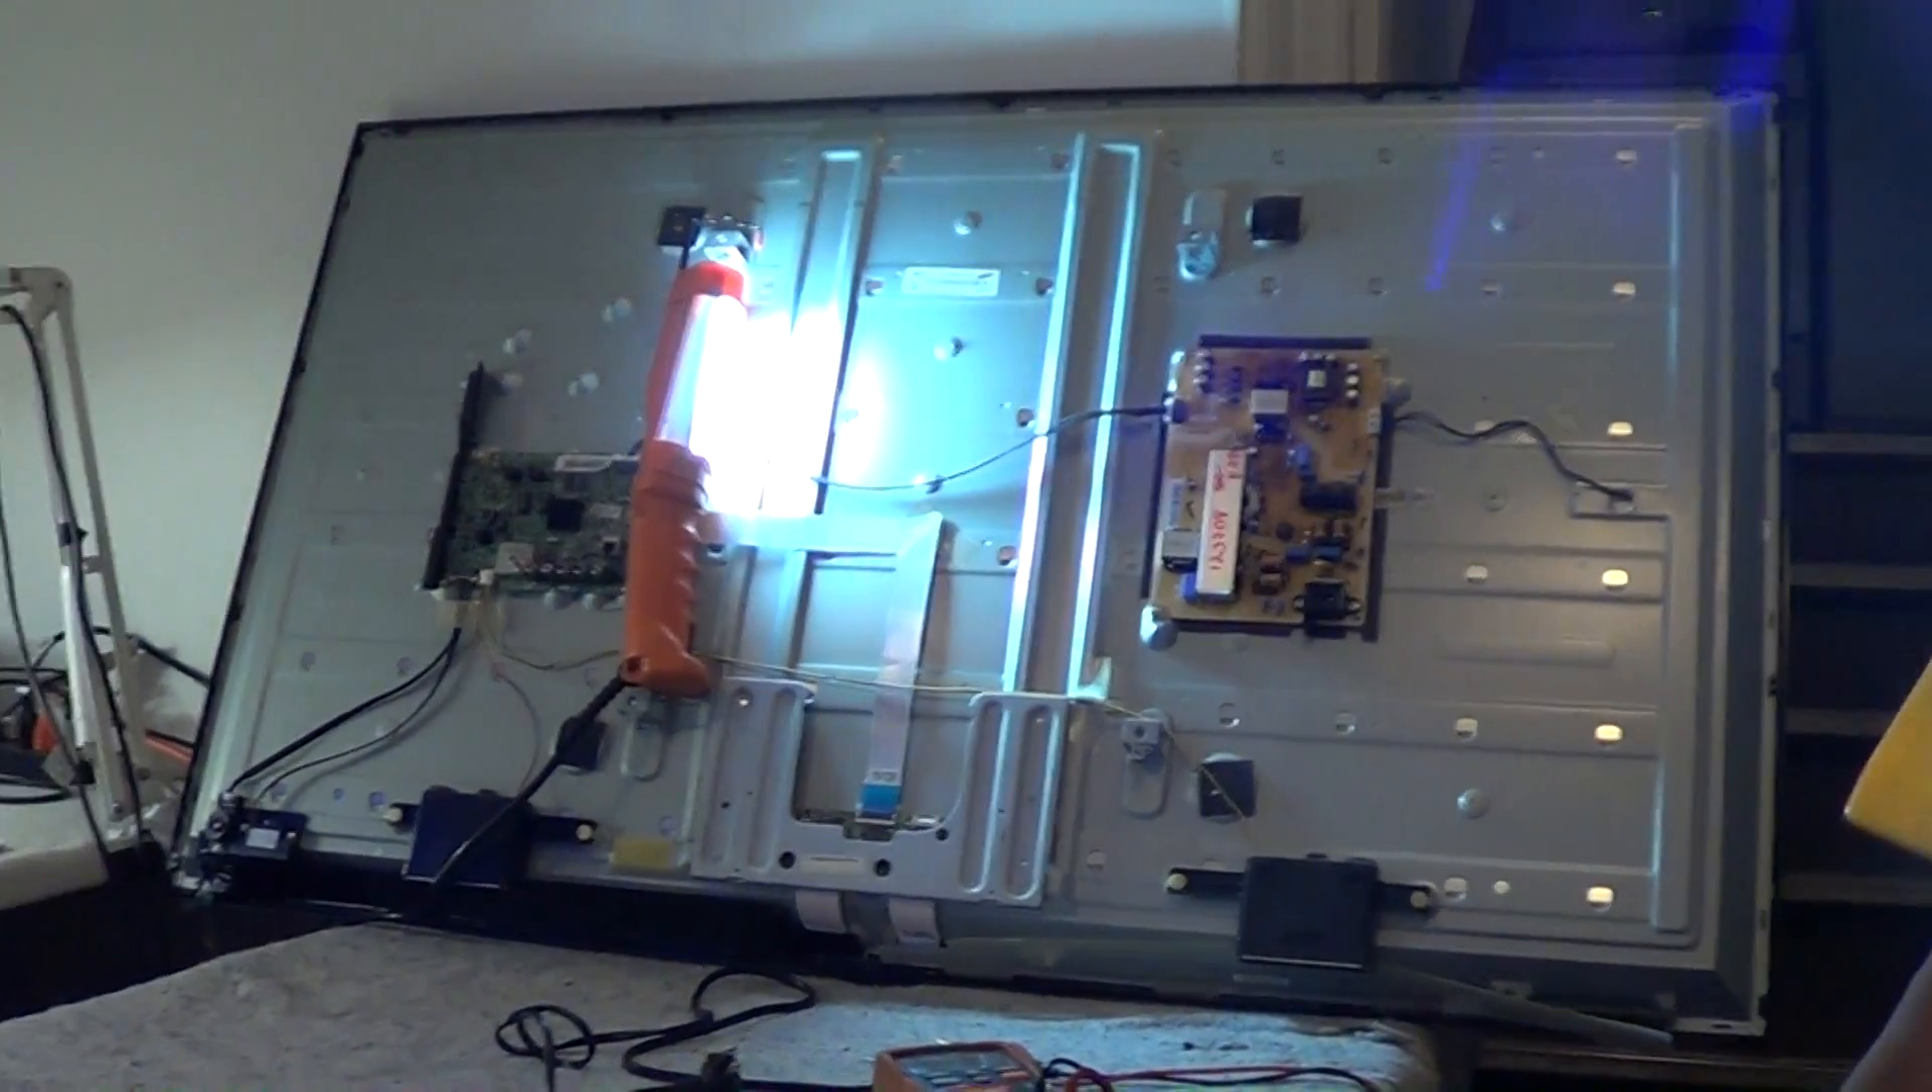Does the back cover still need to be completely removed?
No.